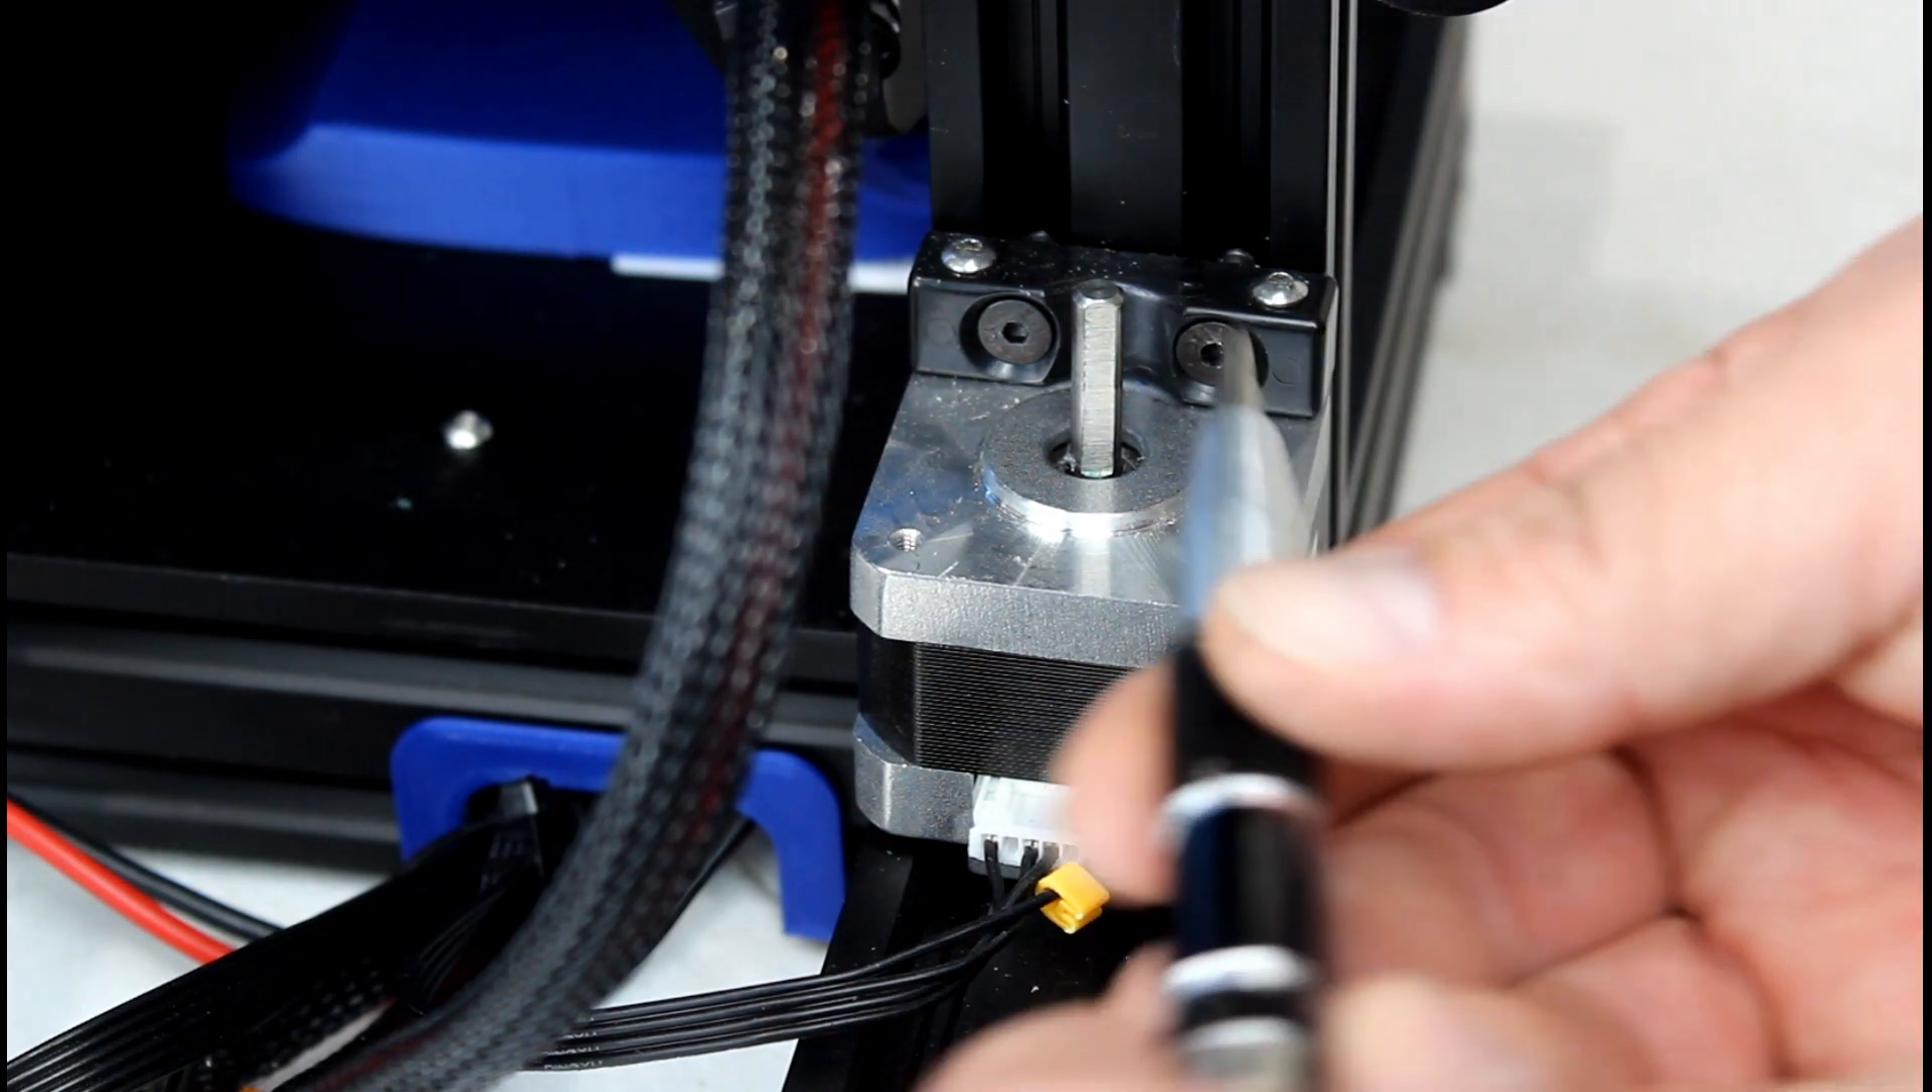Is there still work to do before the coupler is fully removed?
No.